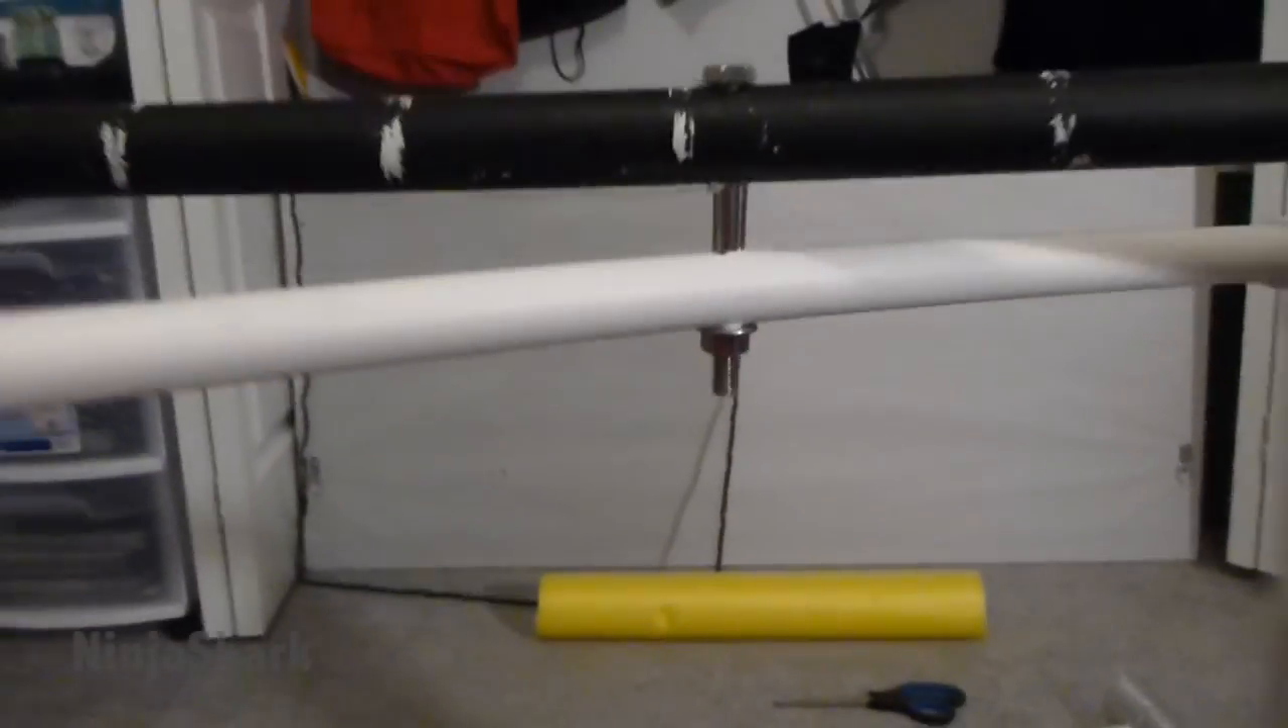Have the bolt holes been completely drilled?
Yes.